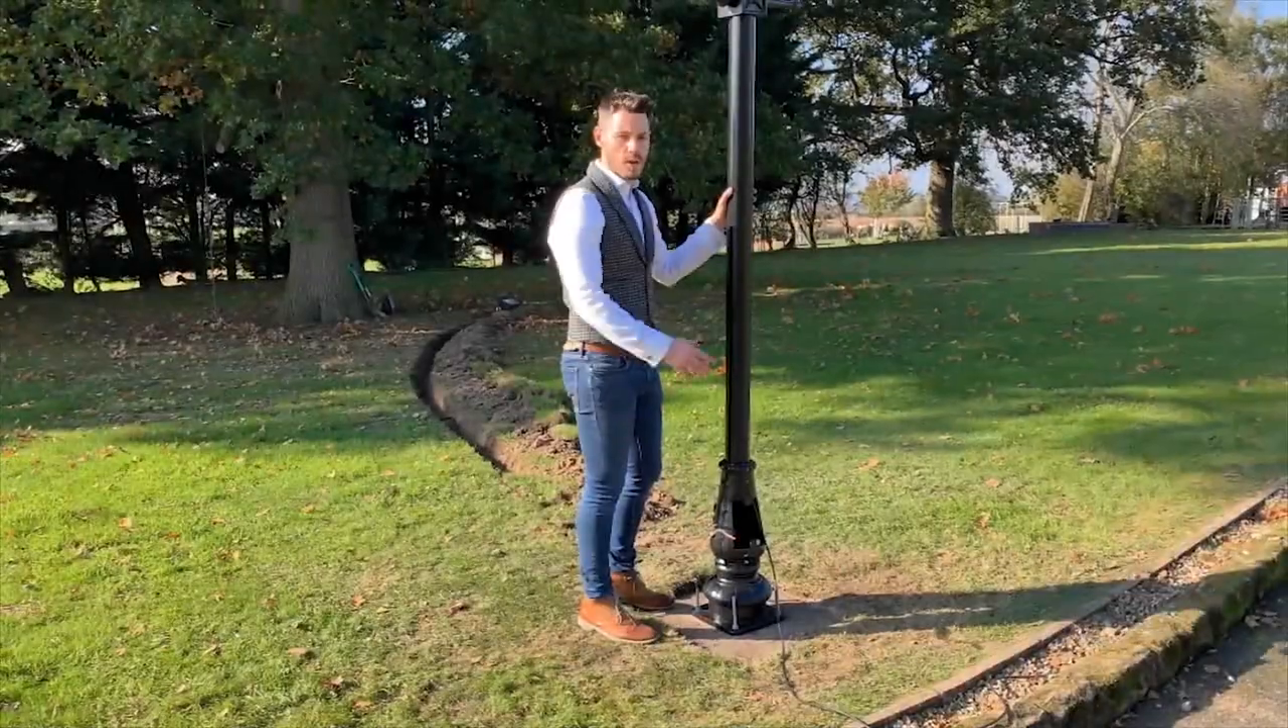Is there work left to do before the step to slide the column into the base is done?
No.